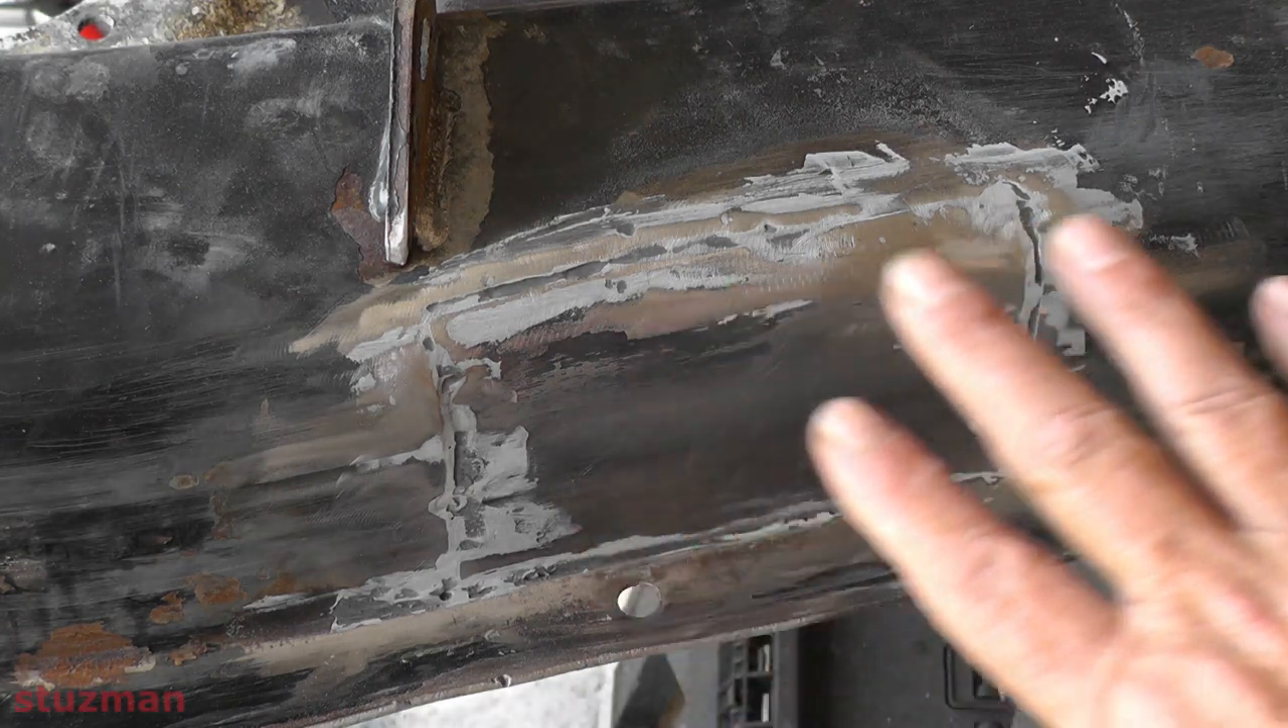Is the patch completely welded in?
Yes.